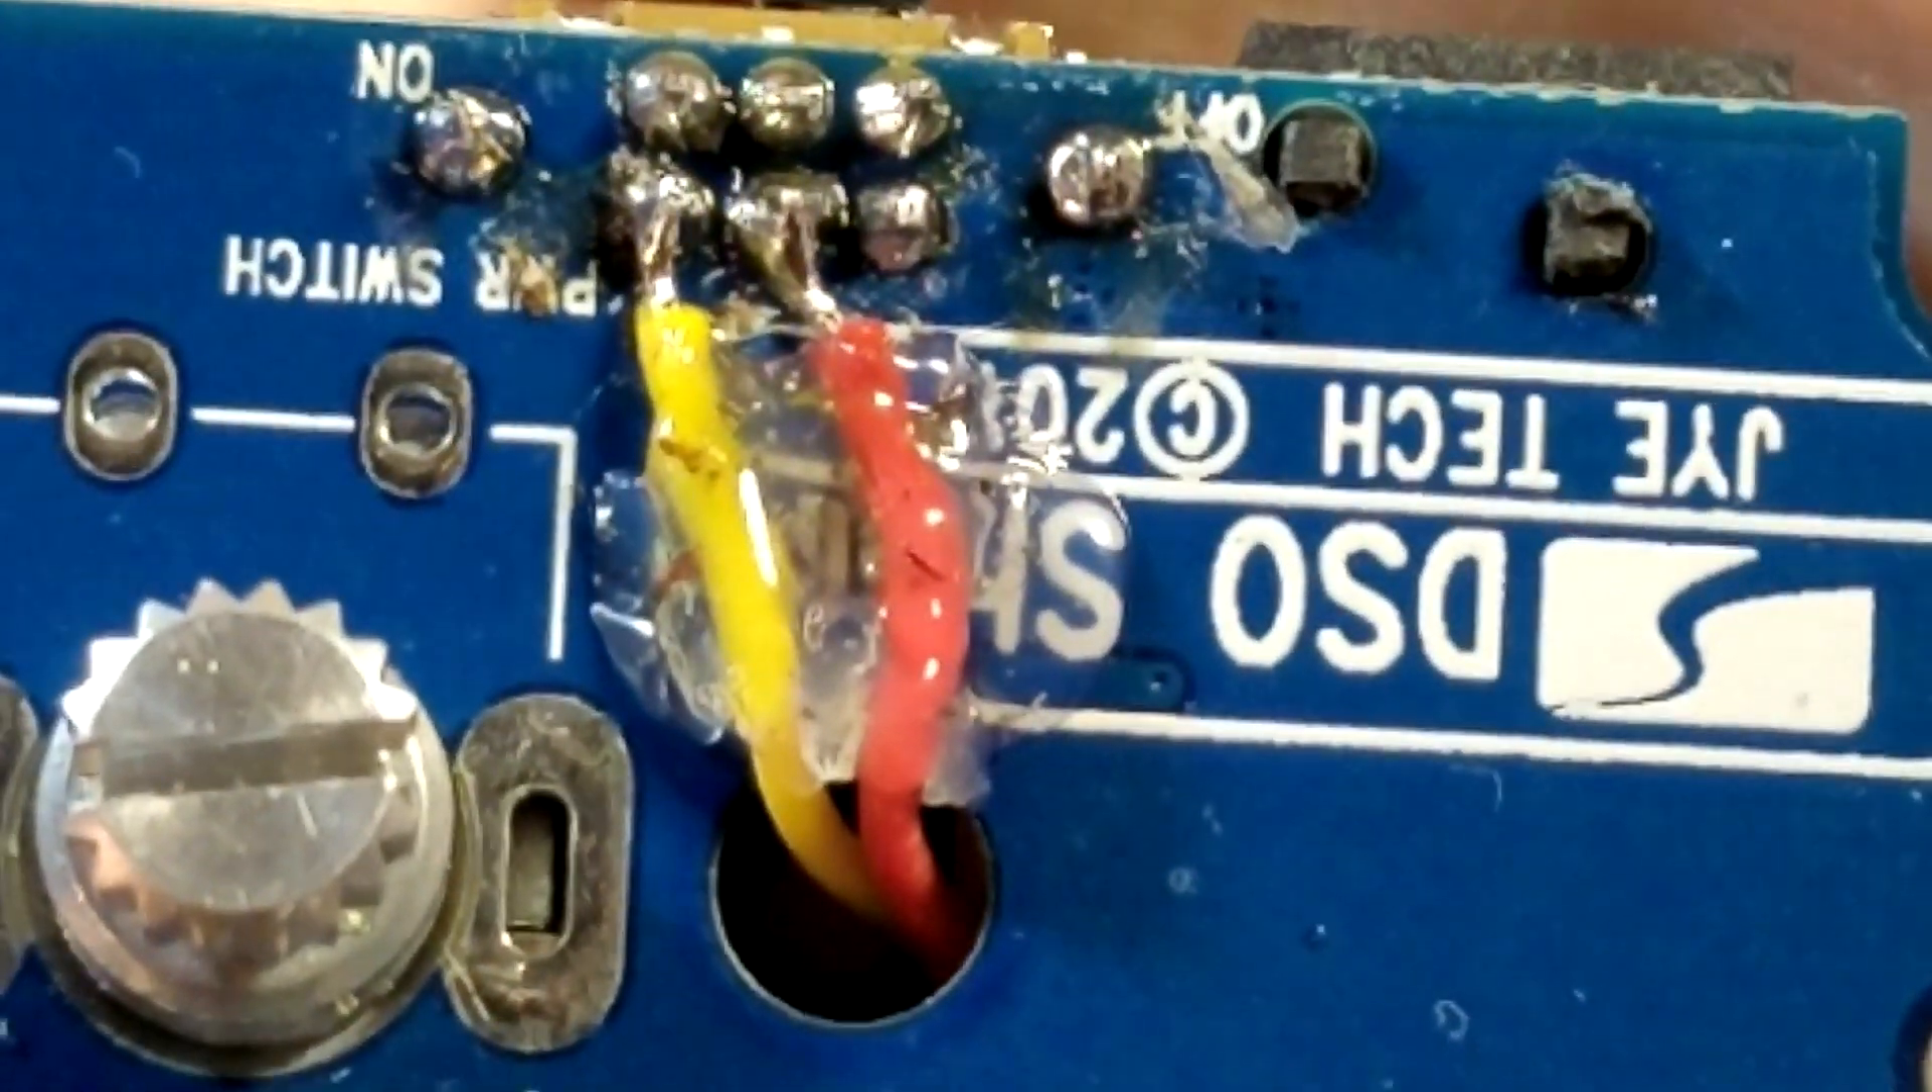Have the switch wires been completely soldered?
Yes.